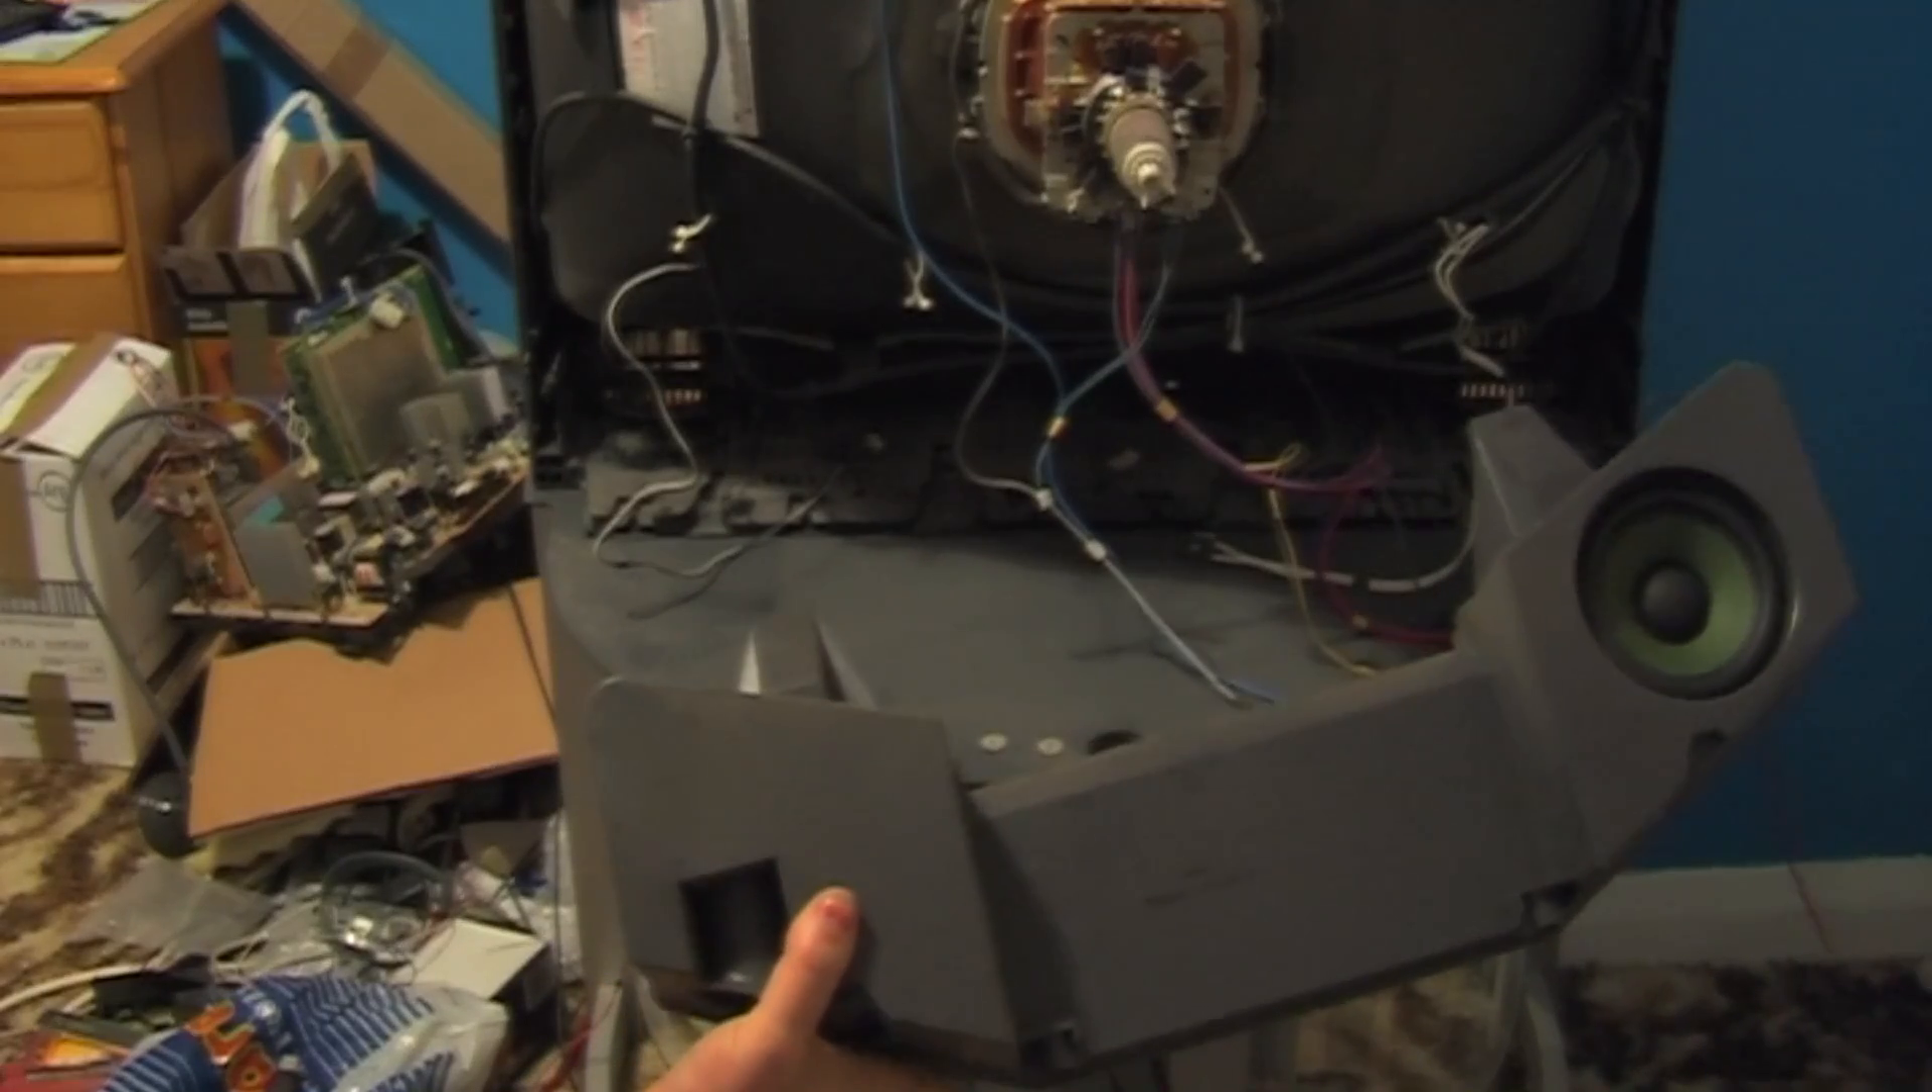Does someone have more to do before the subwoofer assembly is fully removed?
No.